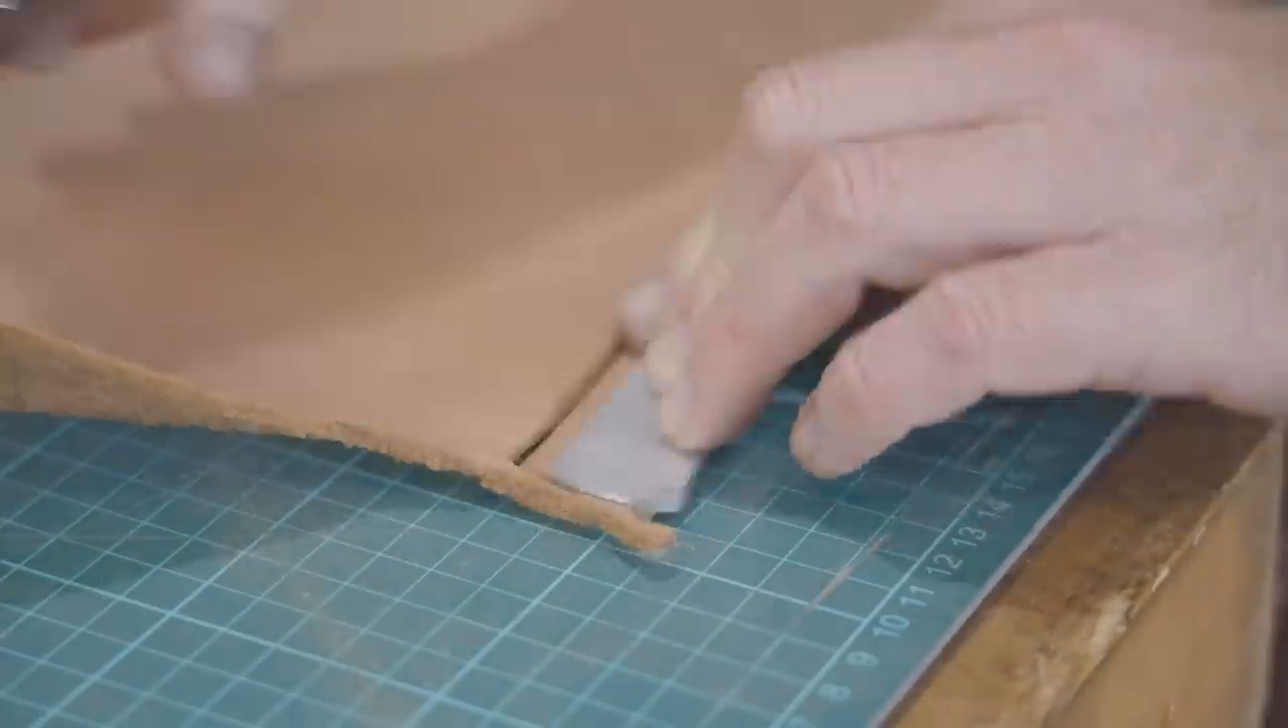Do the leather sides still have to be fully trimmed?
Yes.